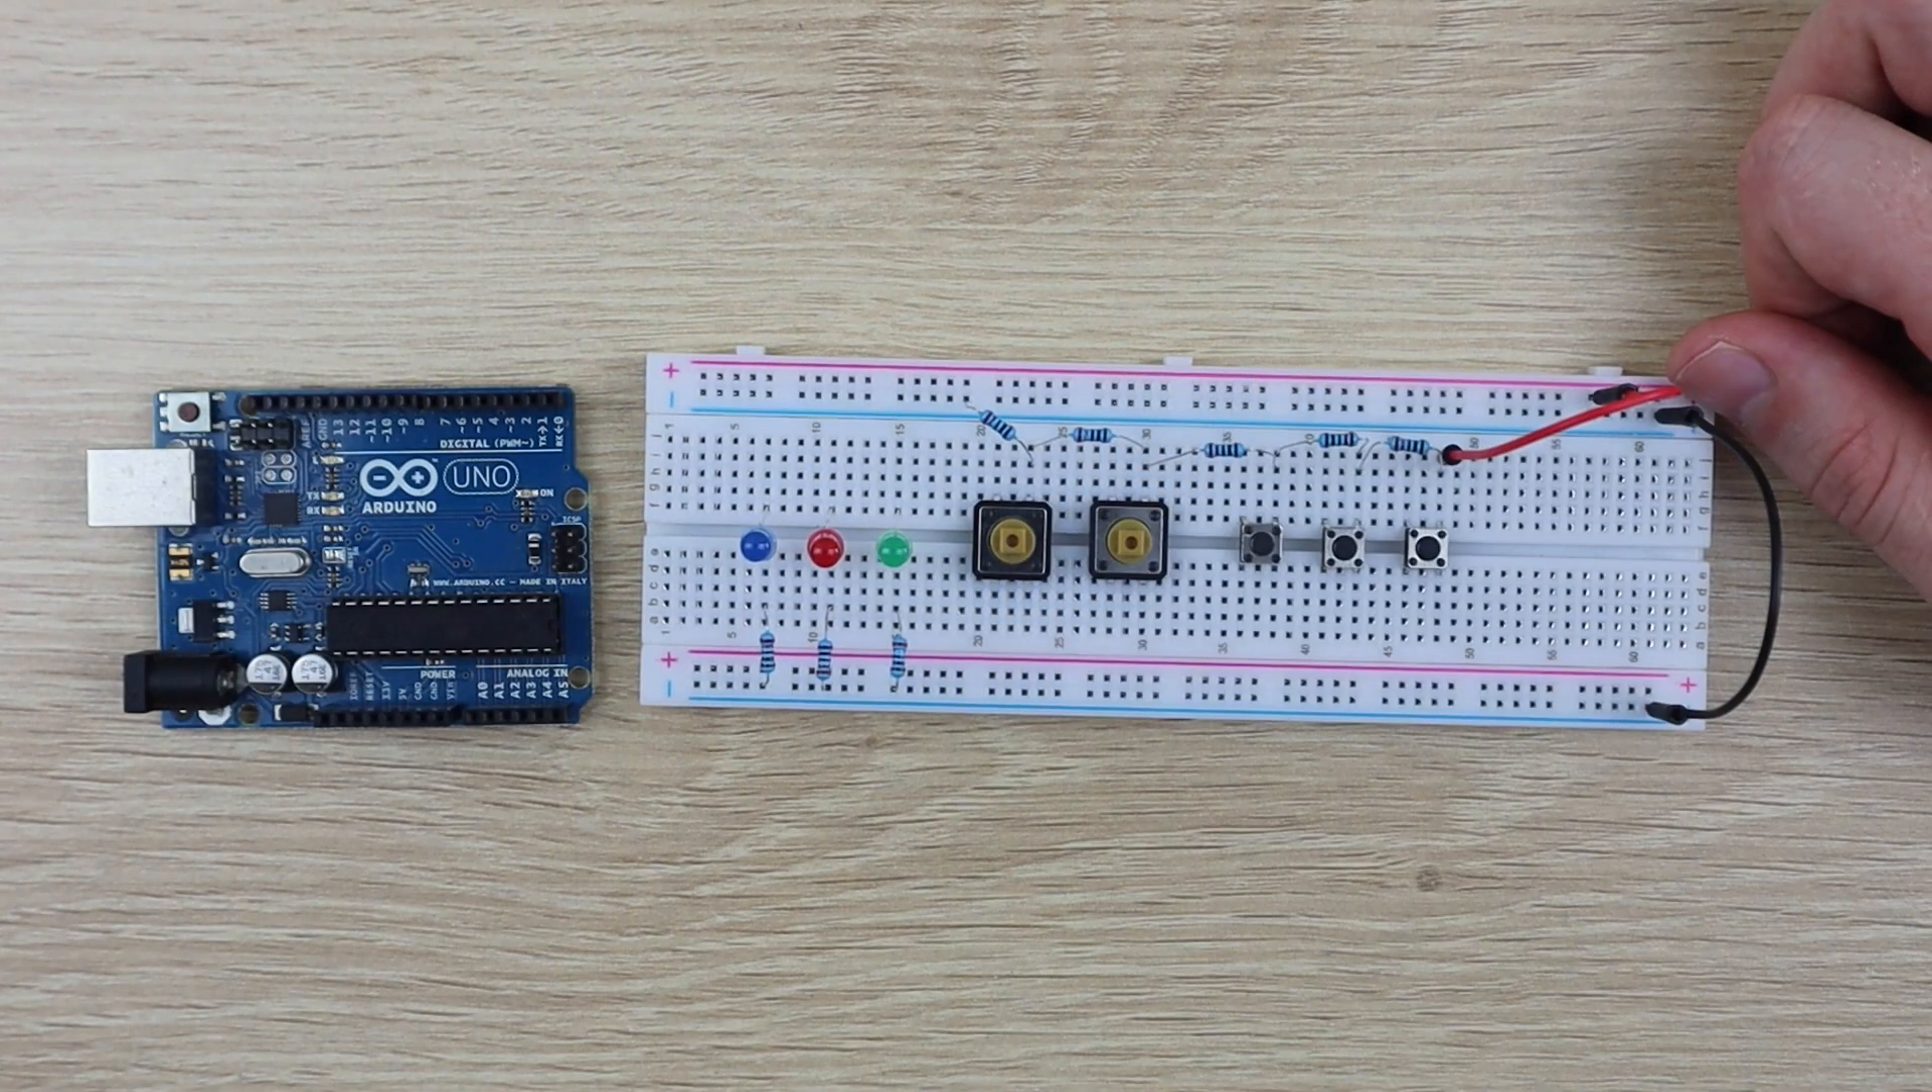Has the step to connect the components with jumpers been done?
No.